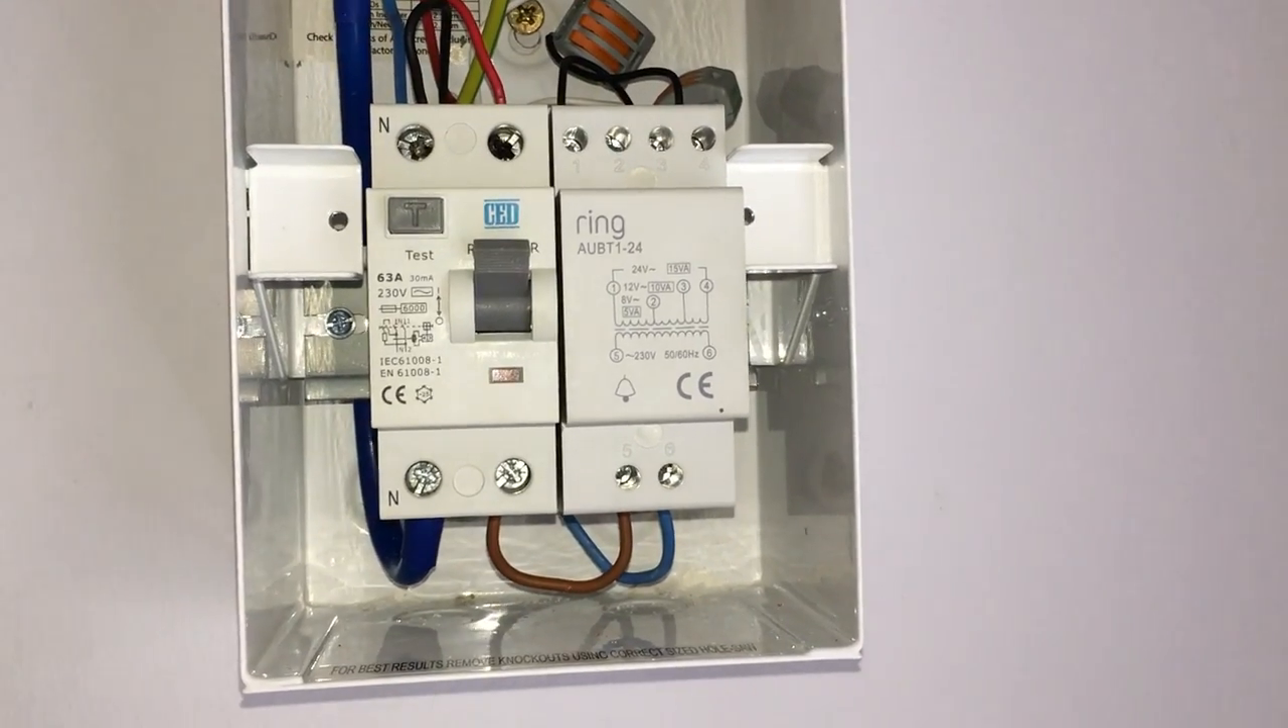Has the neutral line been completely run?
Yes.